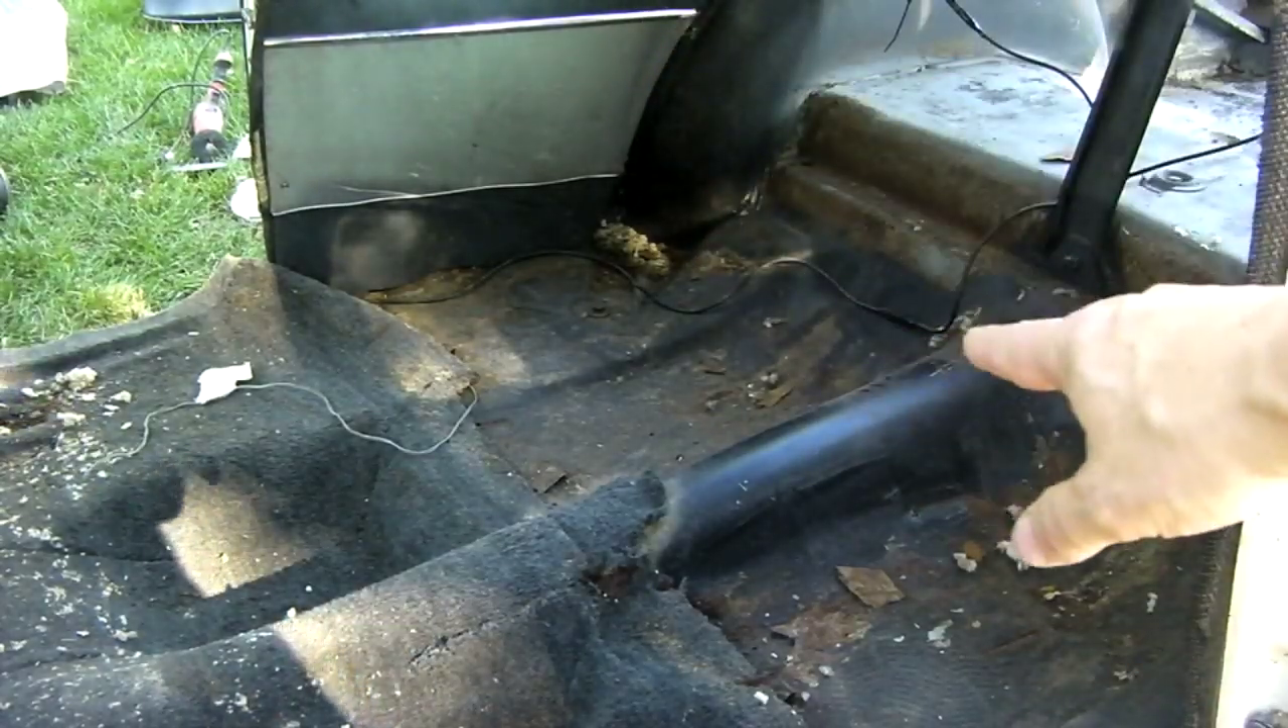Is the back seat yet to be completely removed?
No.